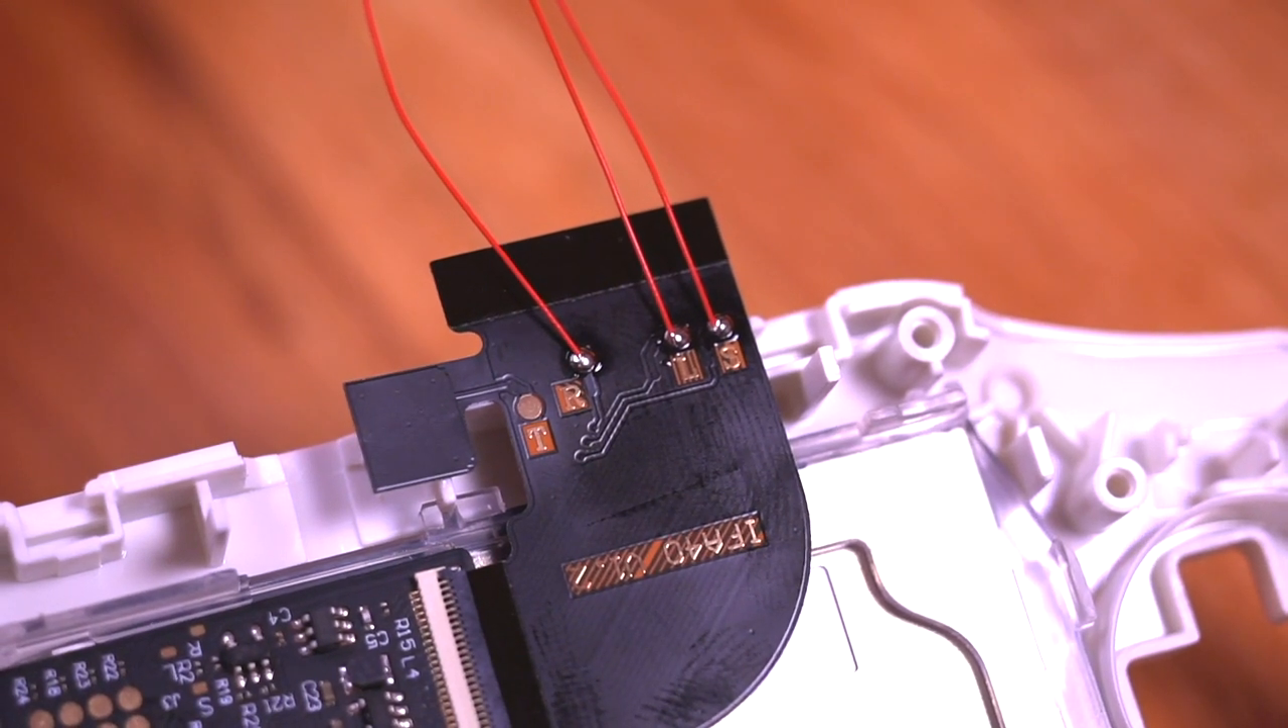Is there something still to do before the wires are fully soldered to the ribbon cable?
No.